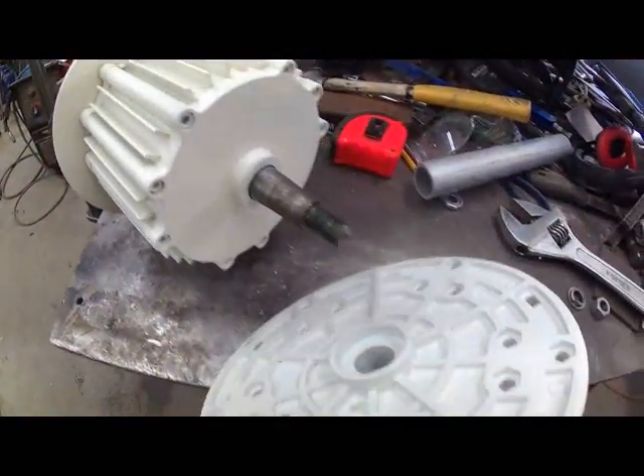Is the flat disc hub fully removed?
Yes.